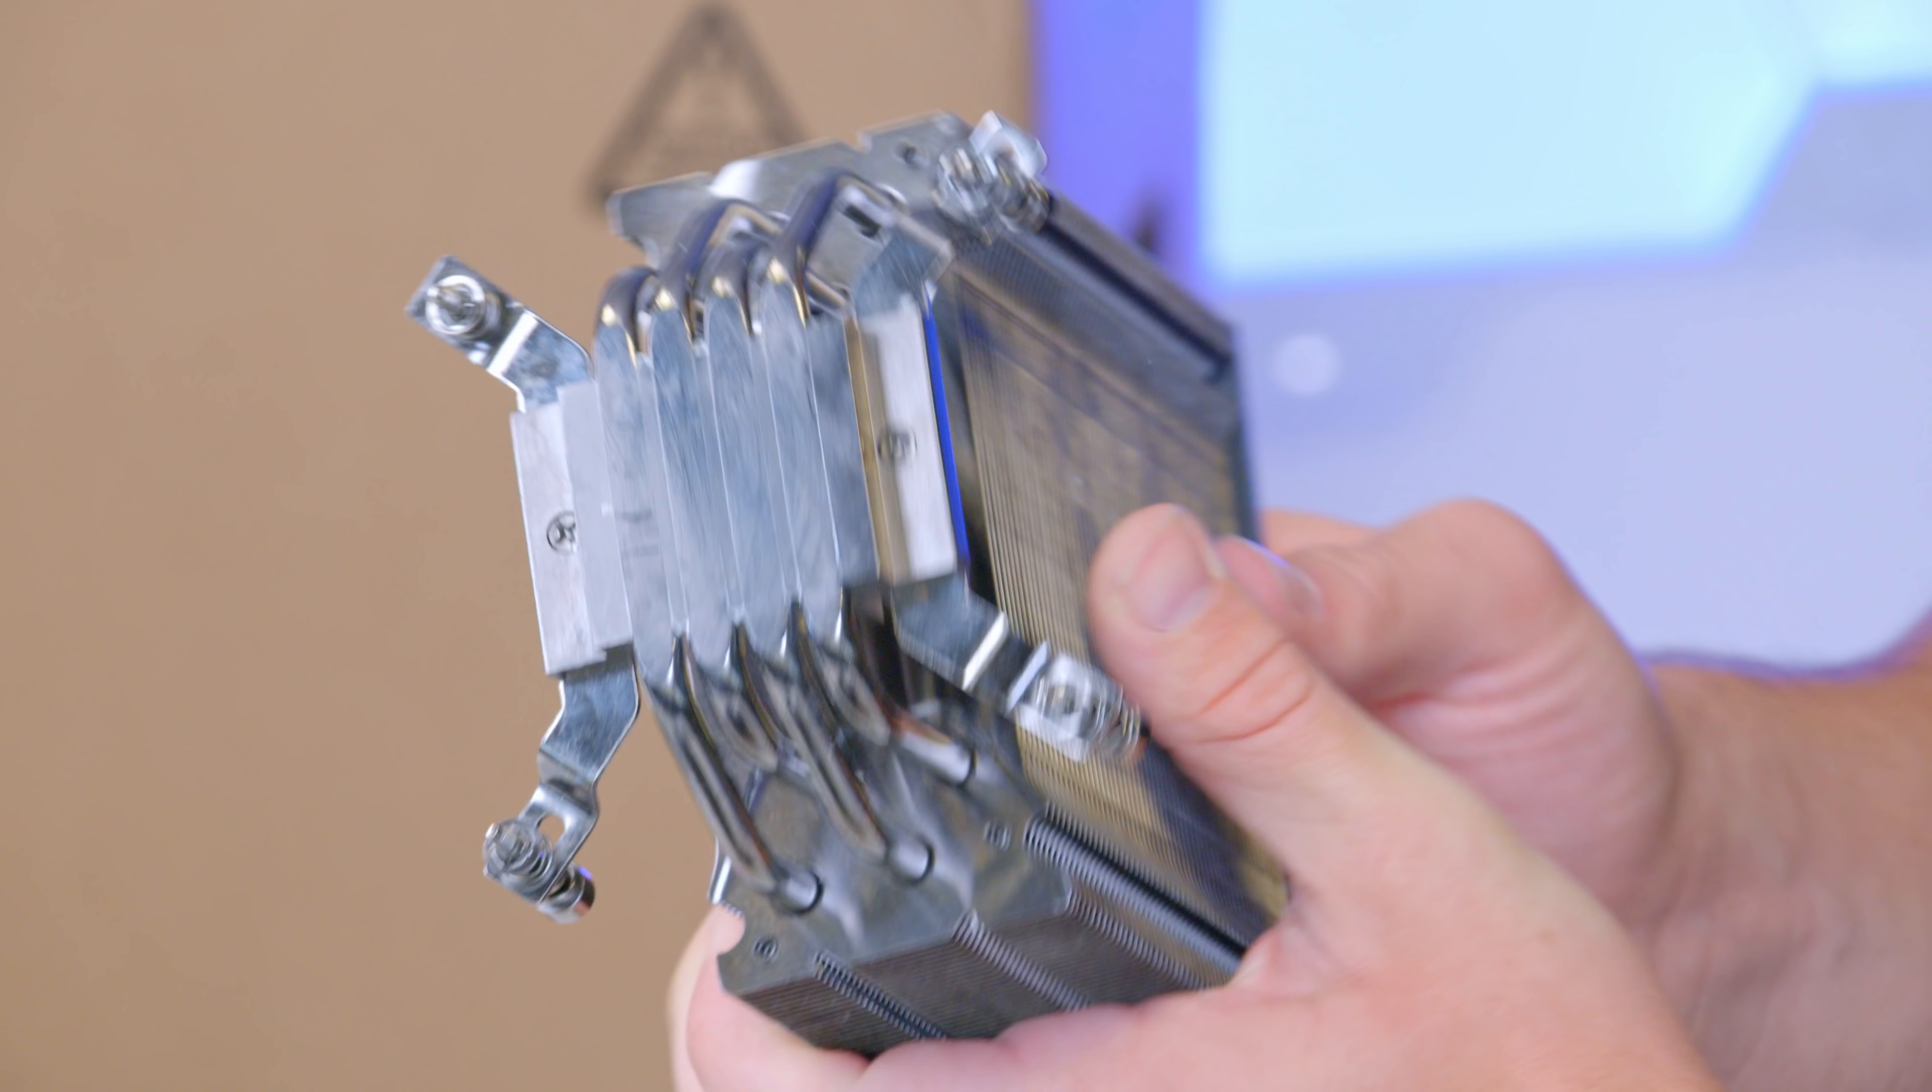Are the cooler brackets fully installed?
Yes.